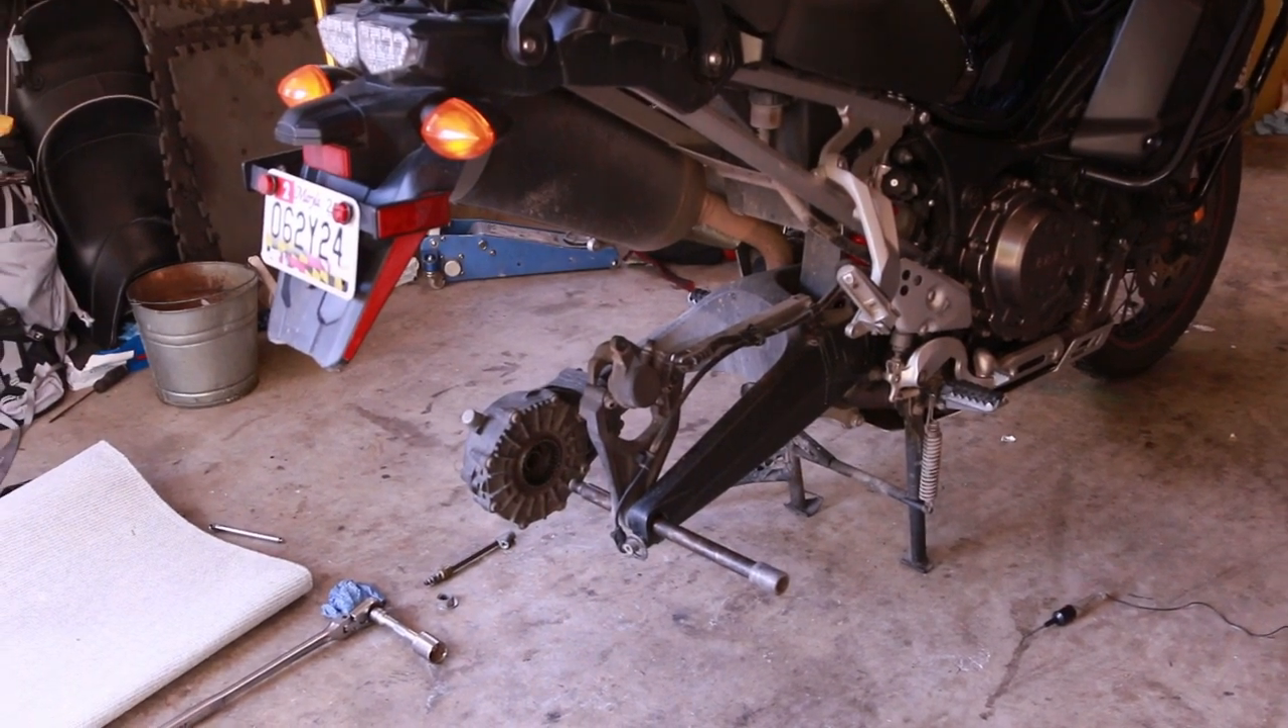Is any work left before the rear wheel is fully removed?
No.